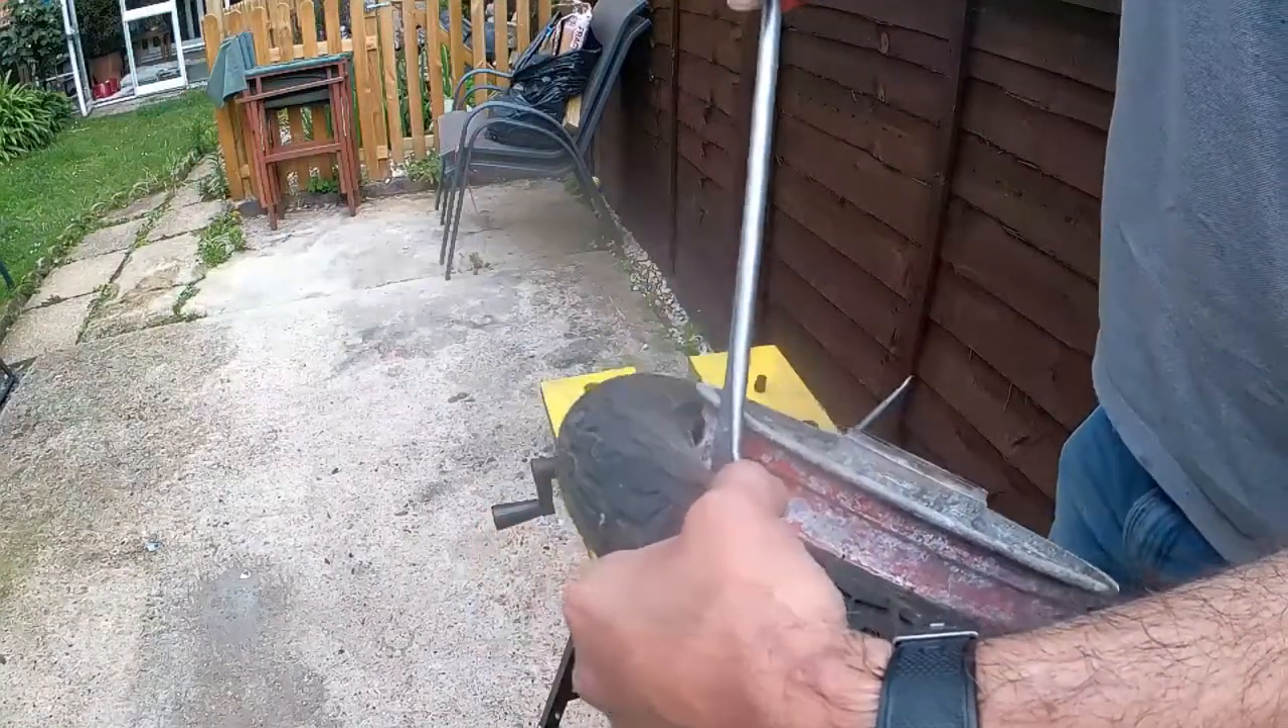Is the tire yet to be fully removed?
Yes.